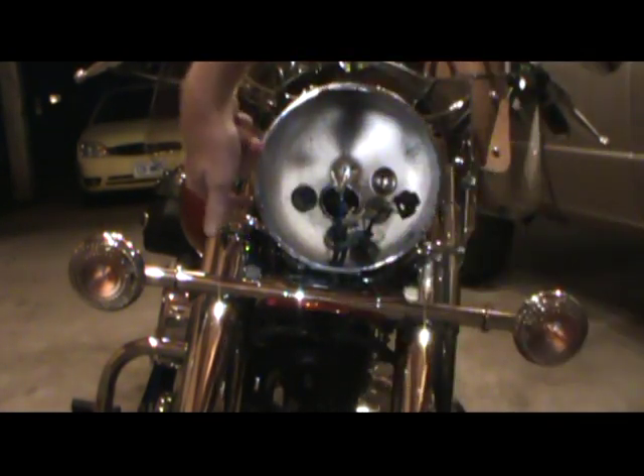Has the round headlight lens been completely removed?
Yes.